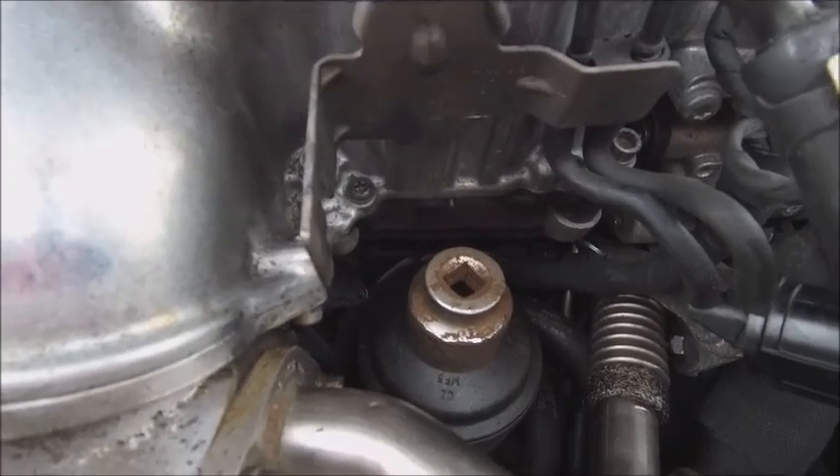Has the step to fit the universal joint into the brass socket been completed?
No.